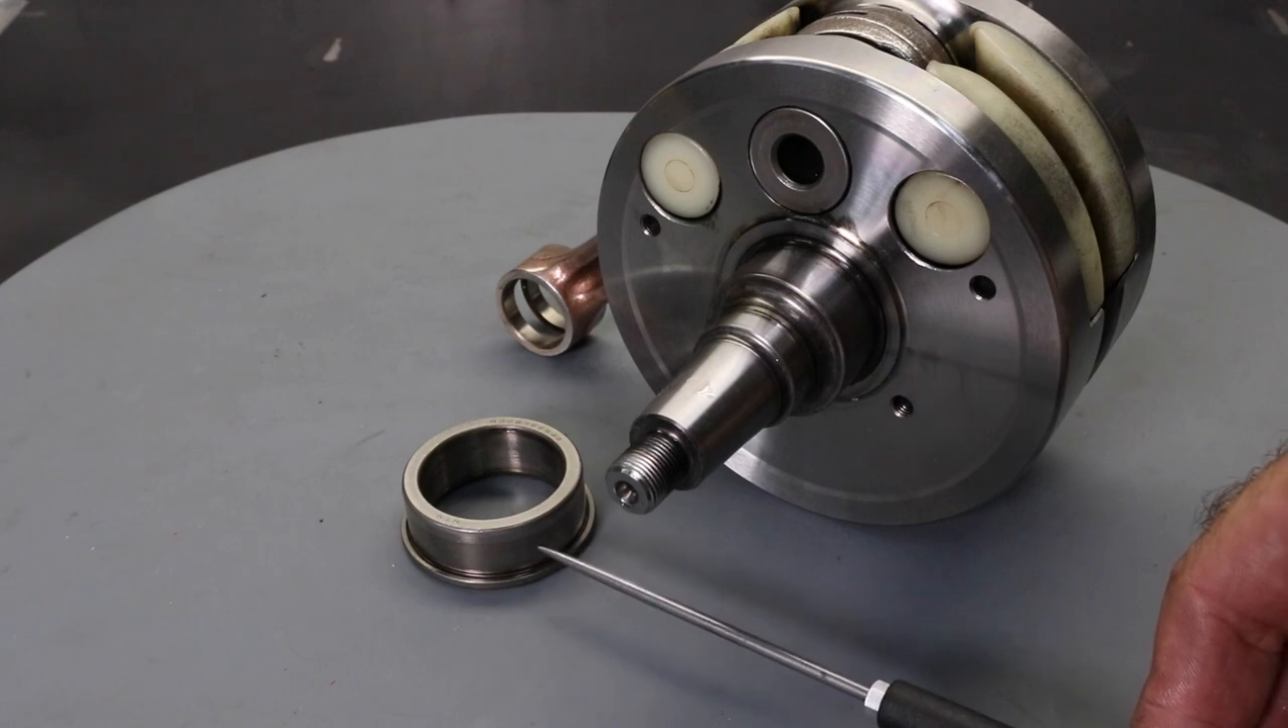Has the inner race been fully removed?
Yes.